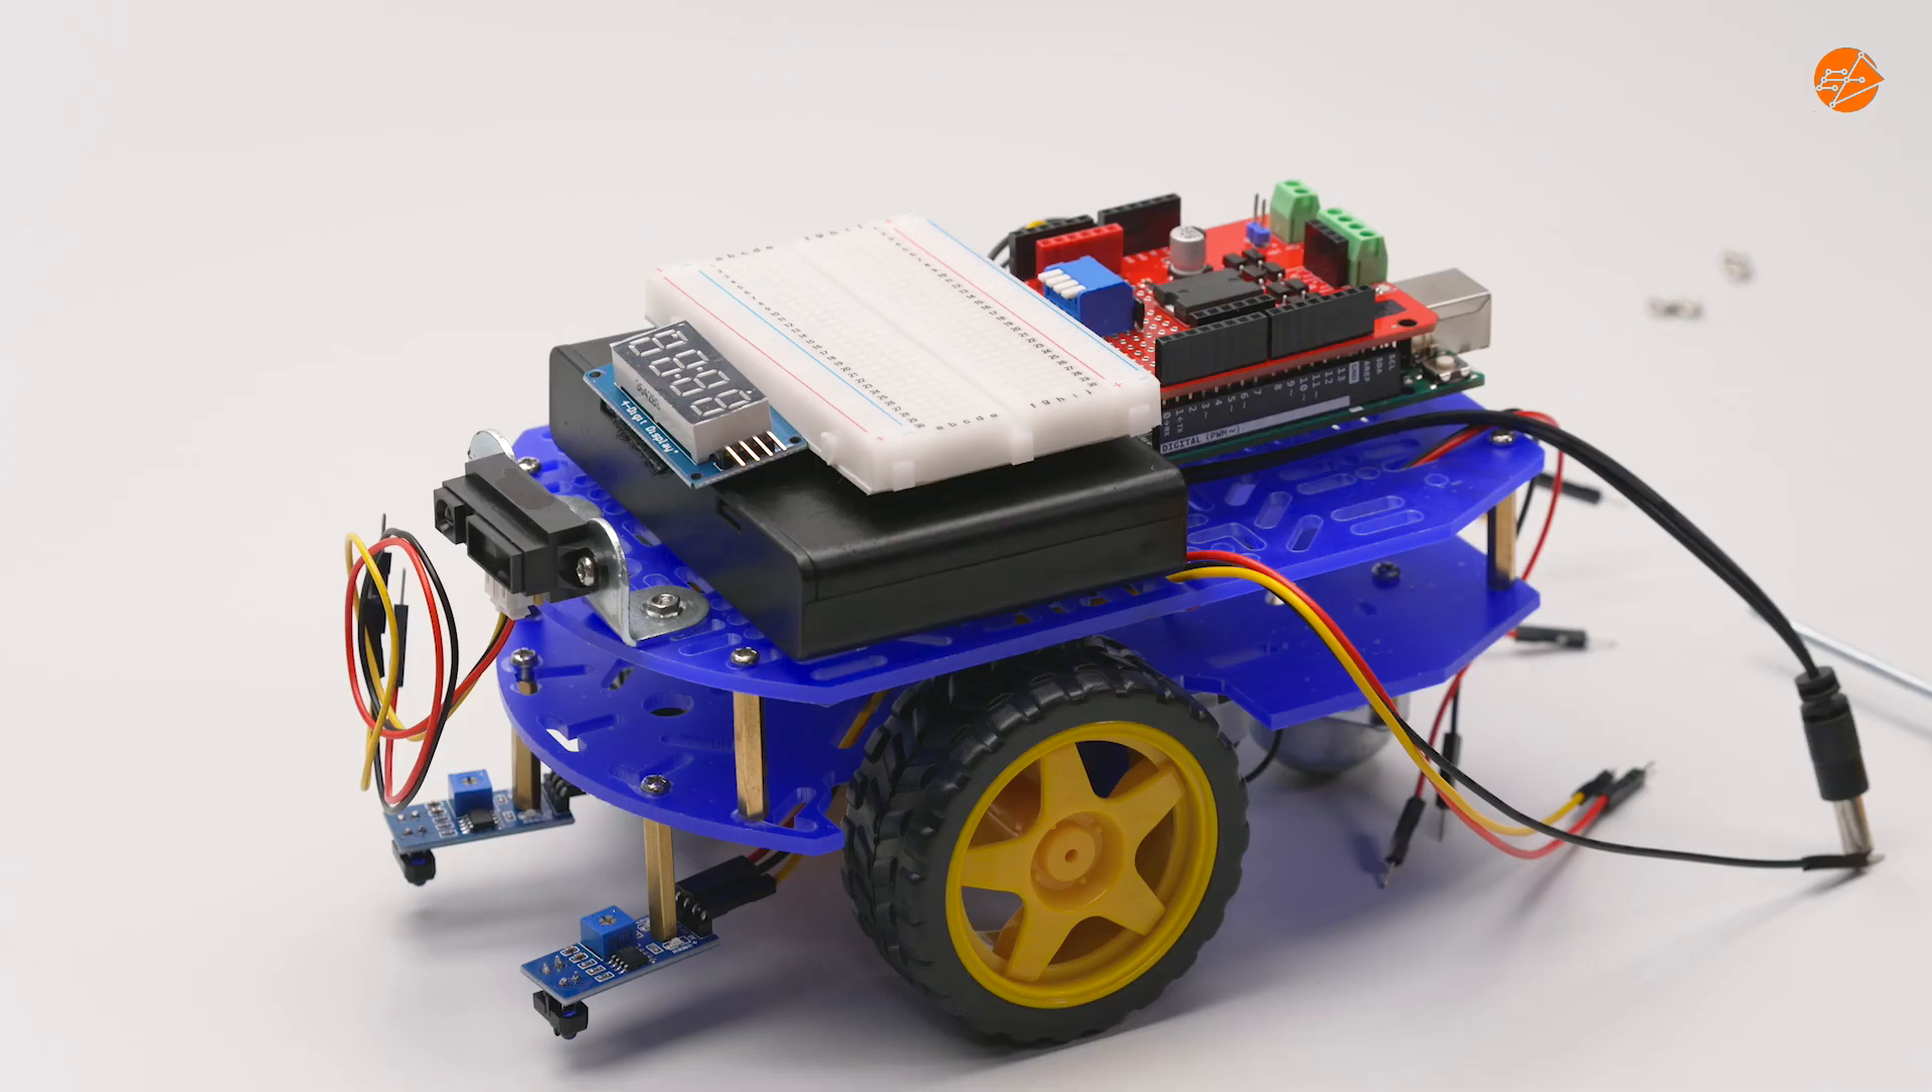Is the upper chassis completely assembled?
Yes.